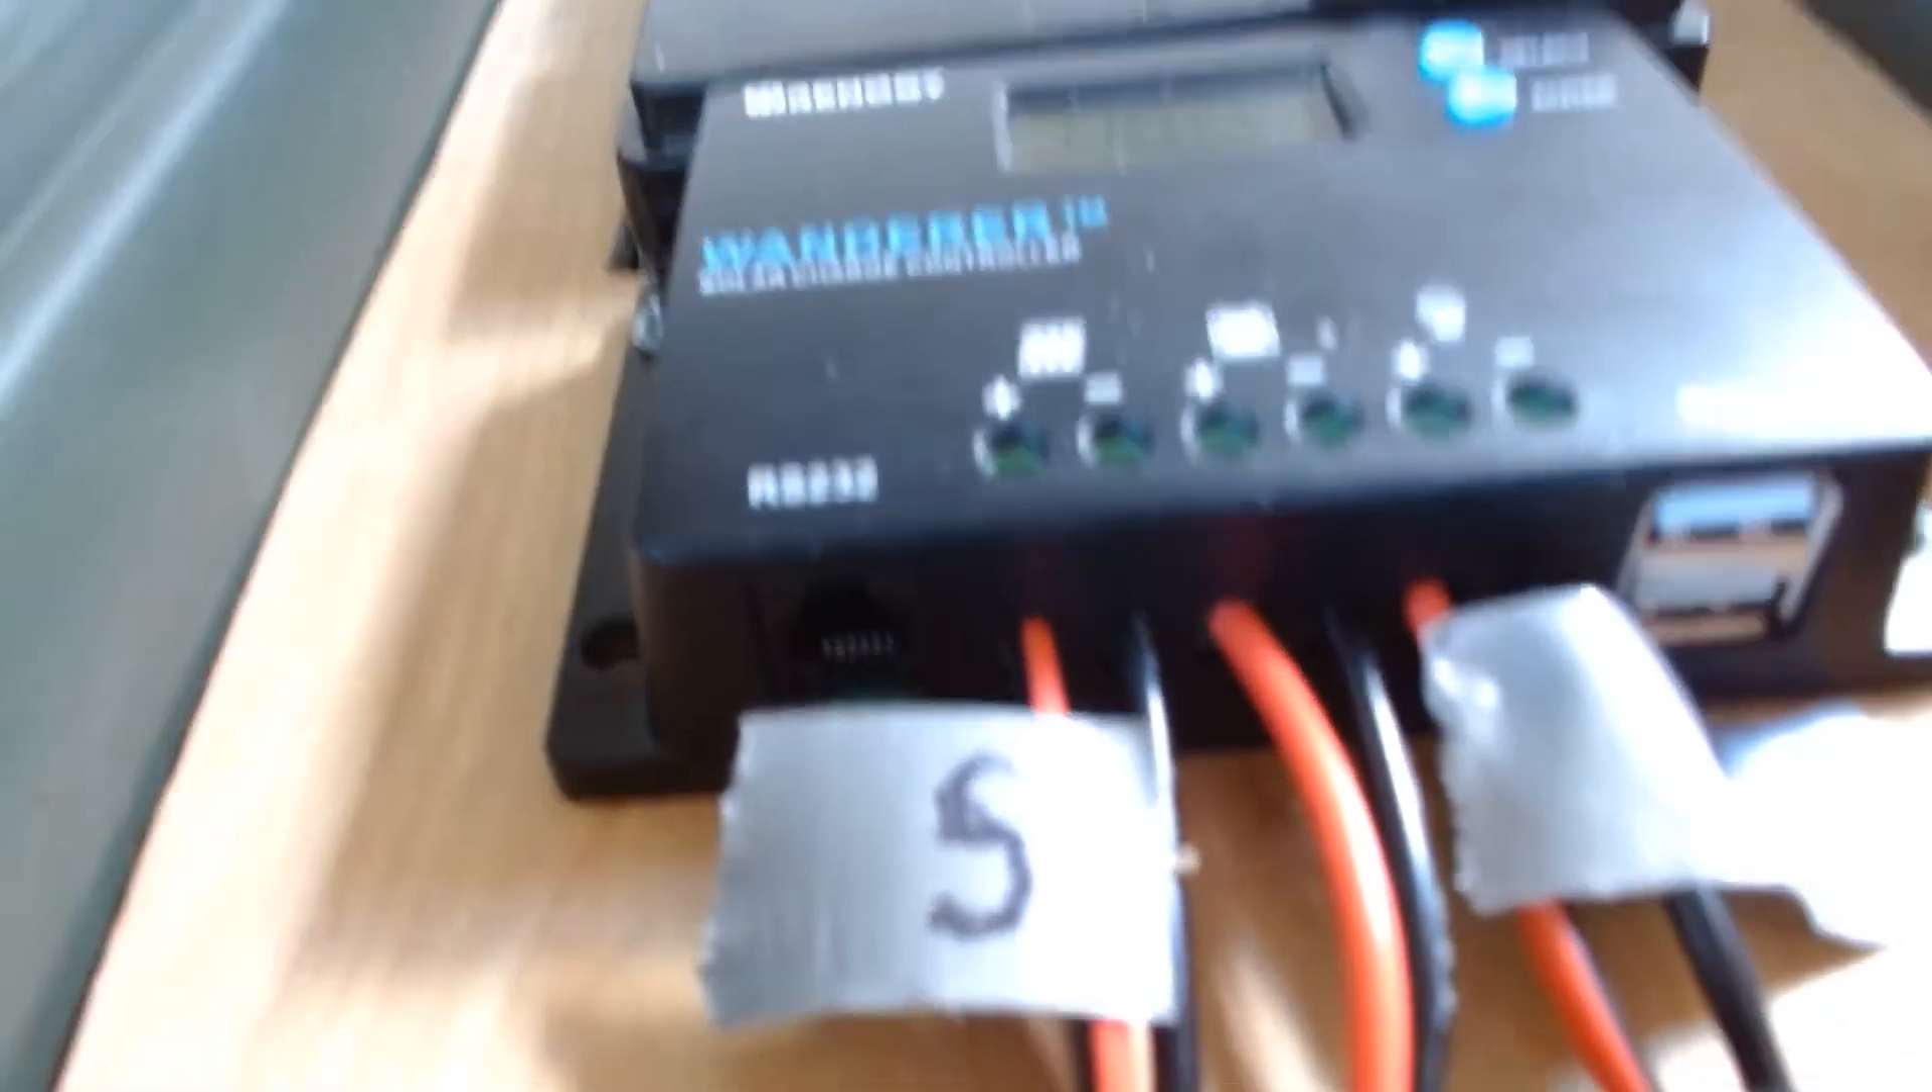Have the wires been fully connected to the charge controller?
Yes.